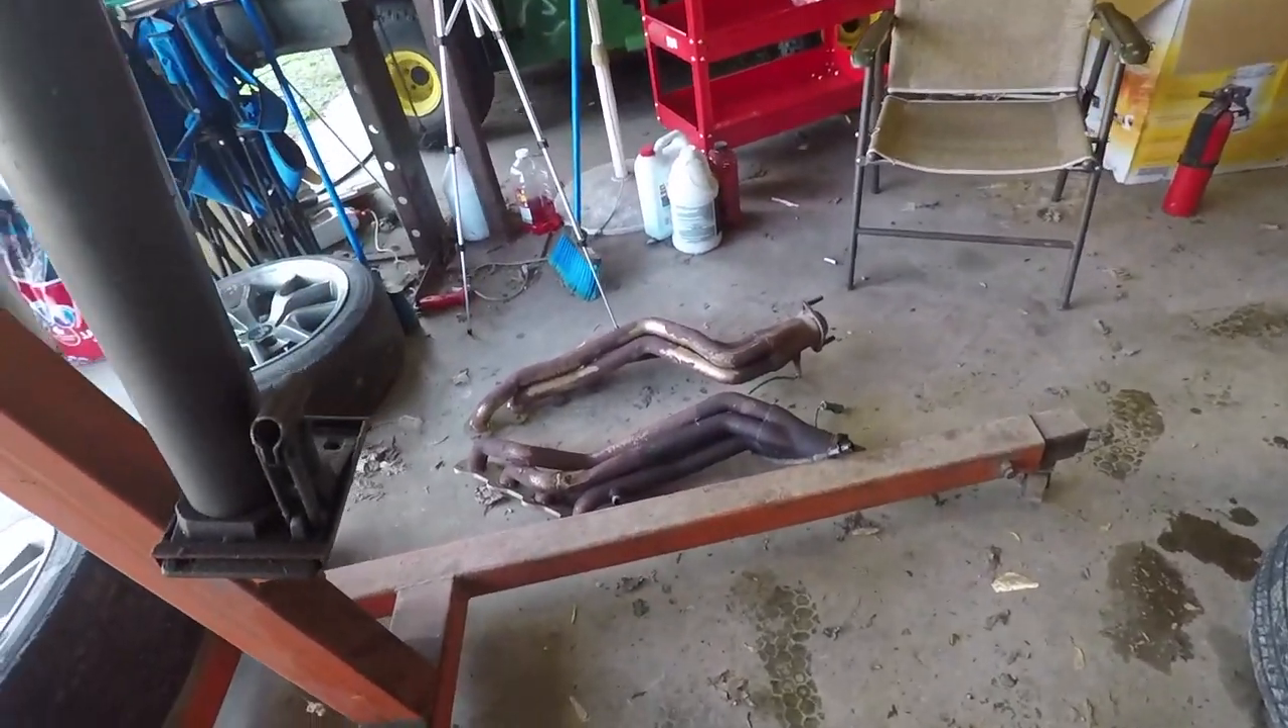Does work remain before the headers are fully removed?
No.